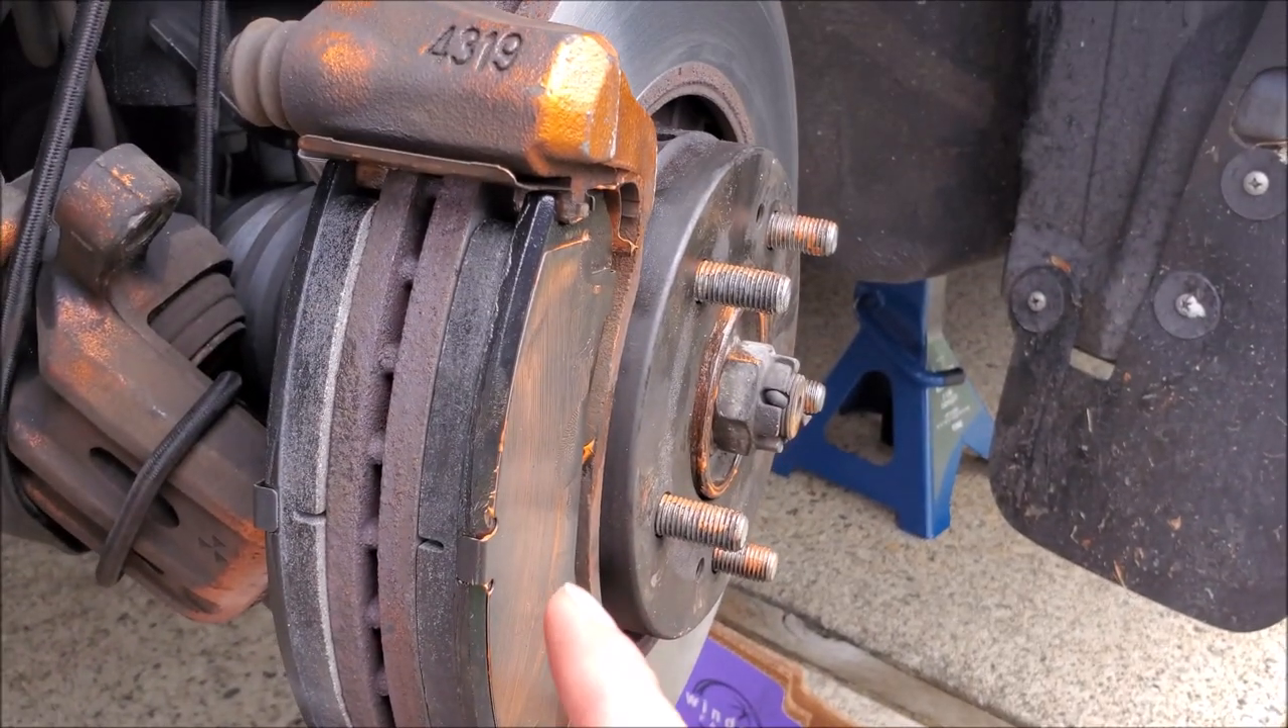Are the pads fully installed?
Yes.